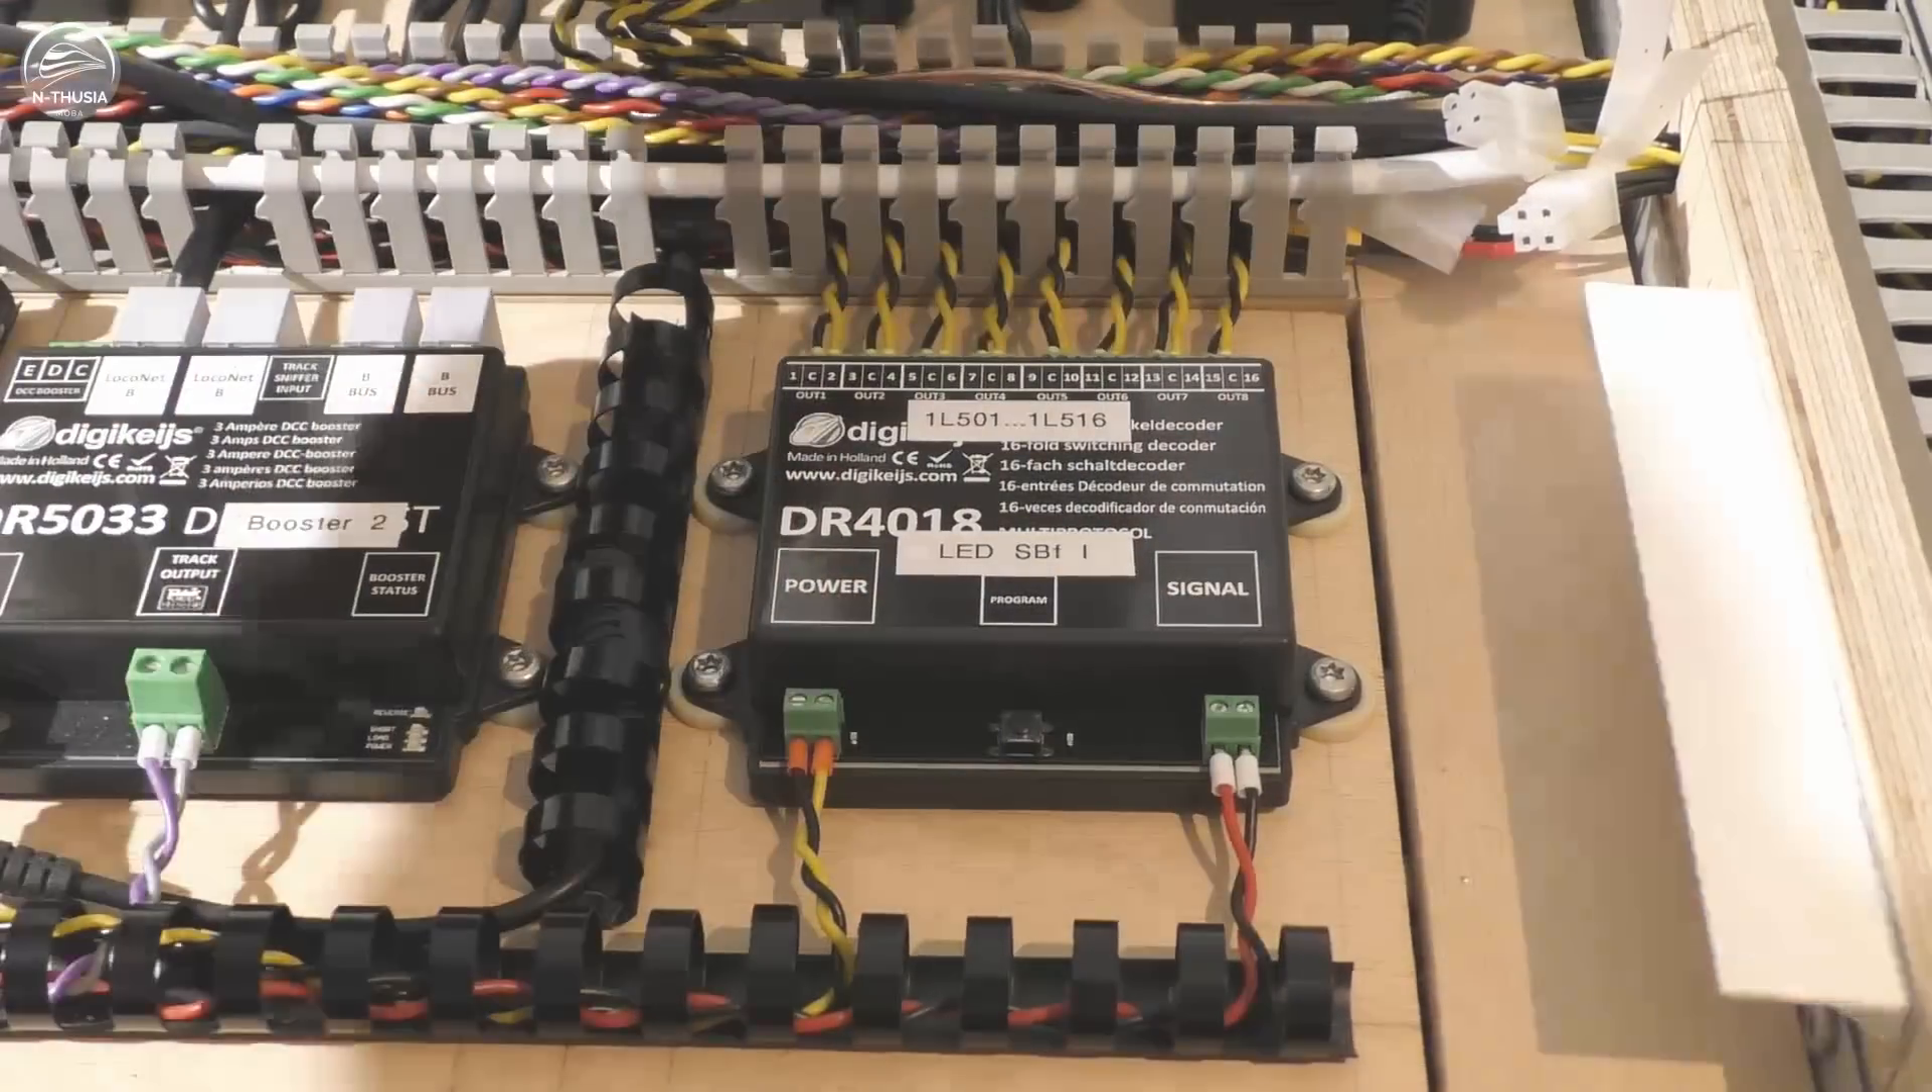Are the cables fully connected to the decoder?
Yes.